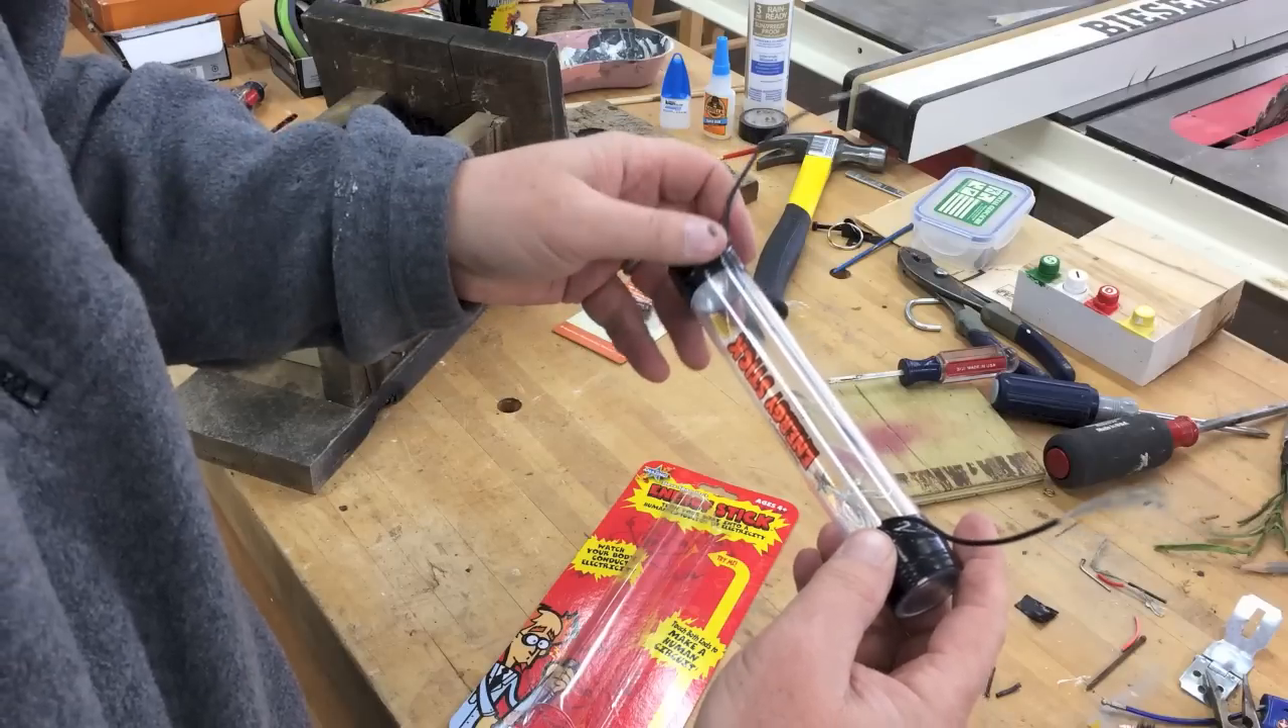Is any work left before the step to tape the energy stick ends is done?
No.